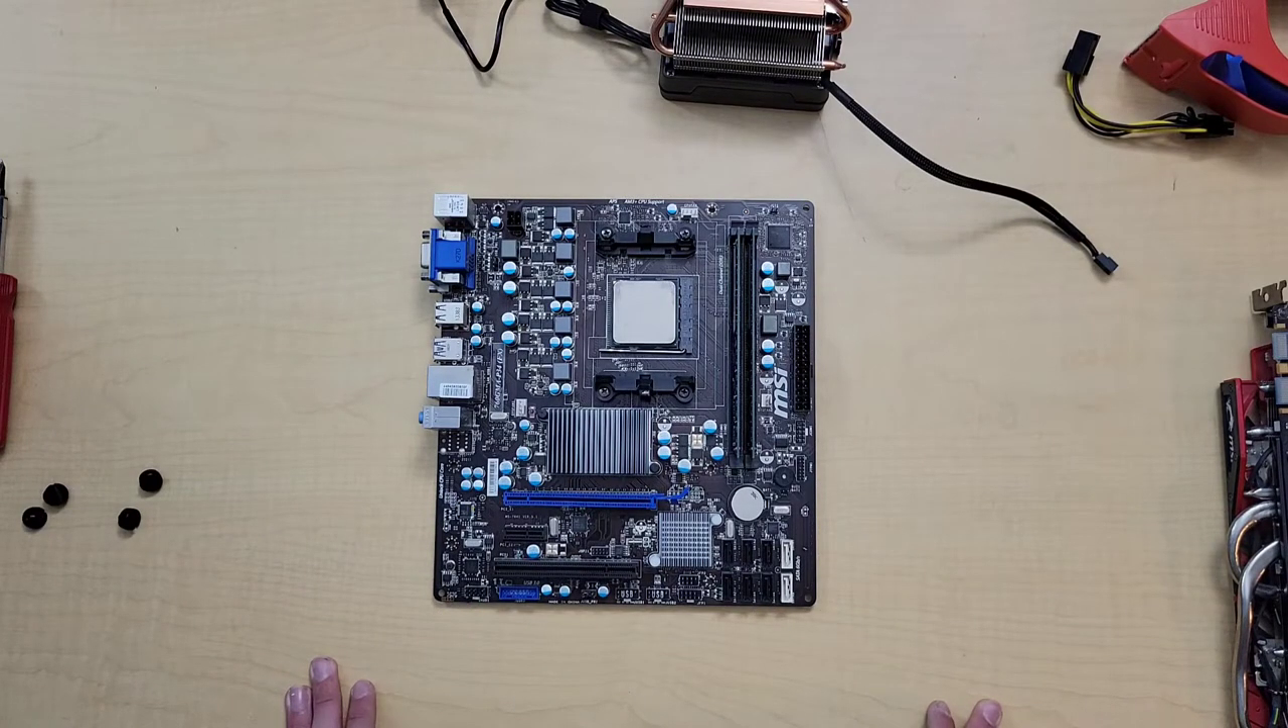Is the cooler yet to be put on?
Yes.